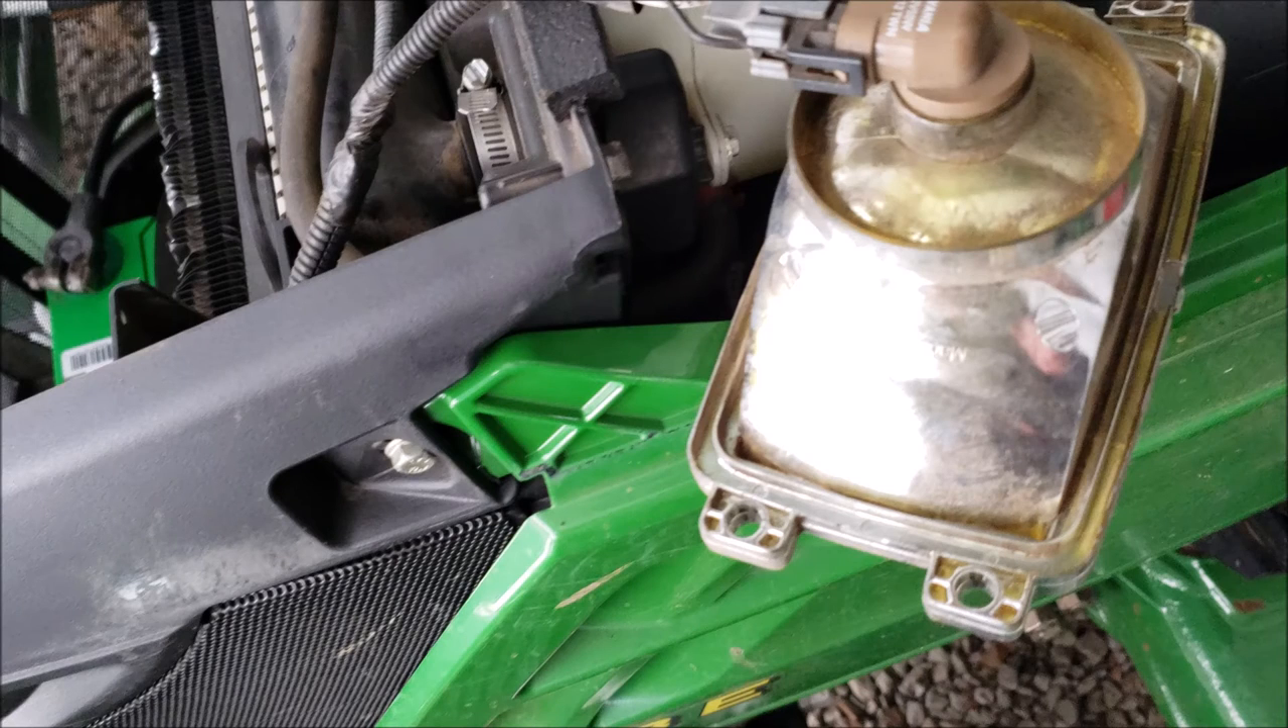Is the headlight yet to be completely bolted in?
Yes.